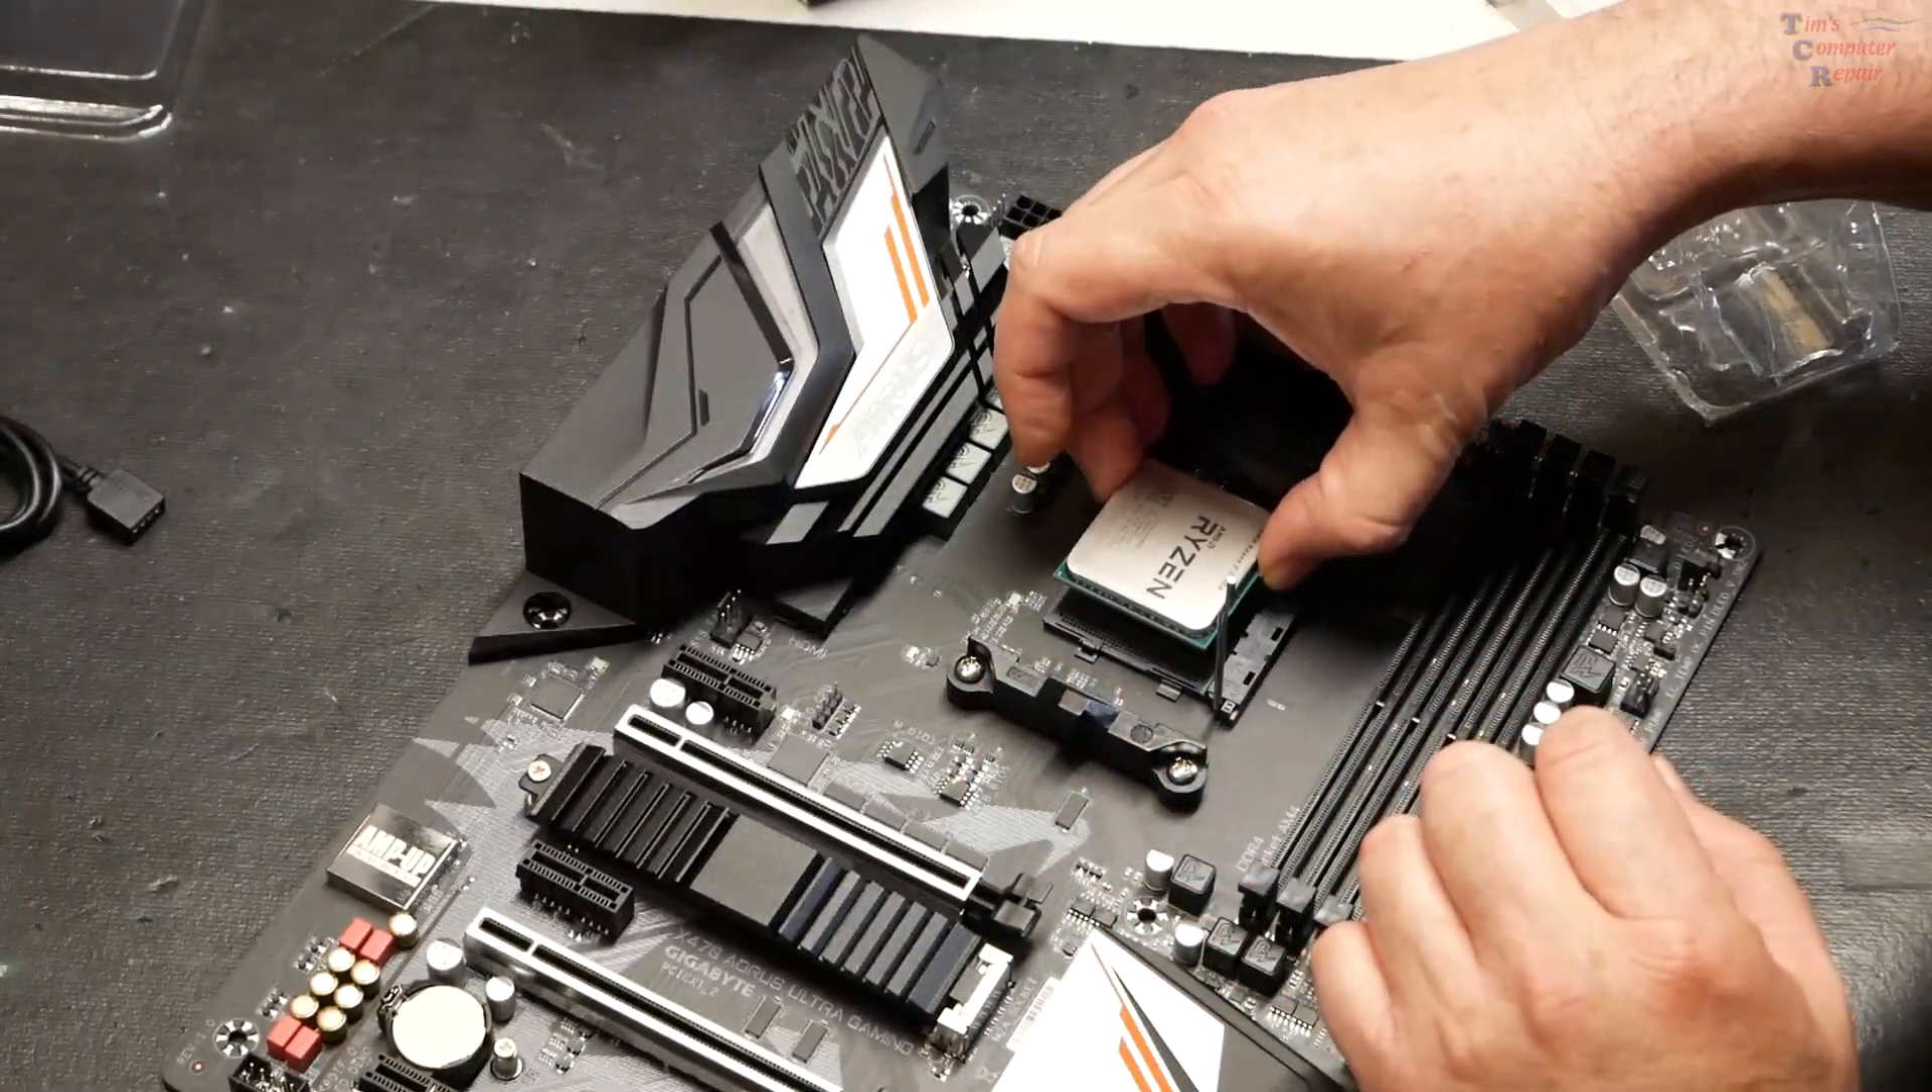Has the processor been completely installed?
No.